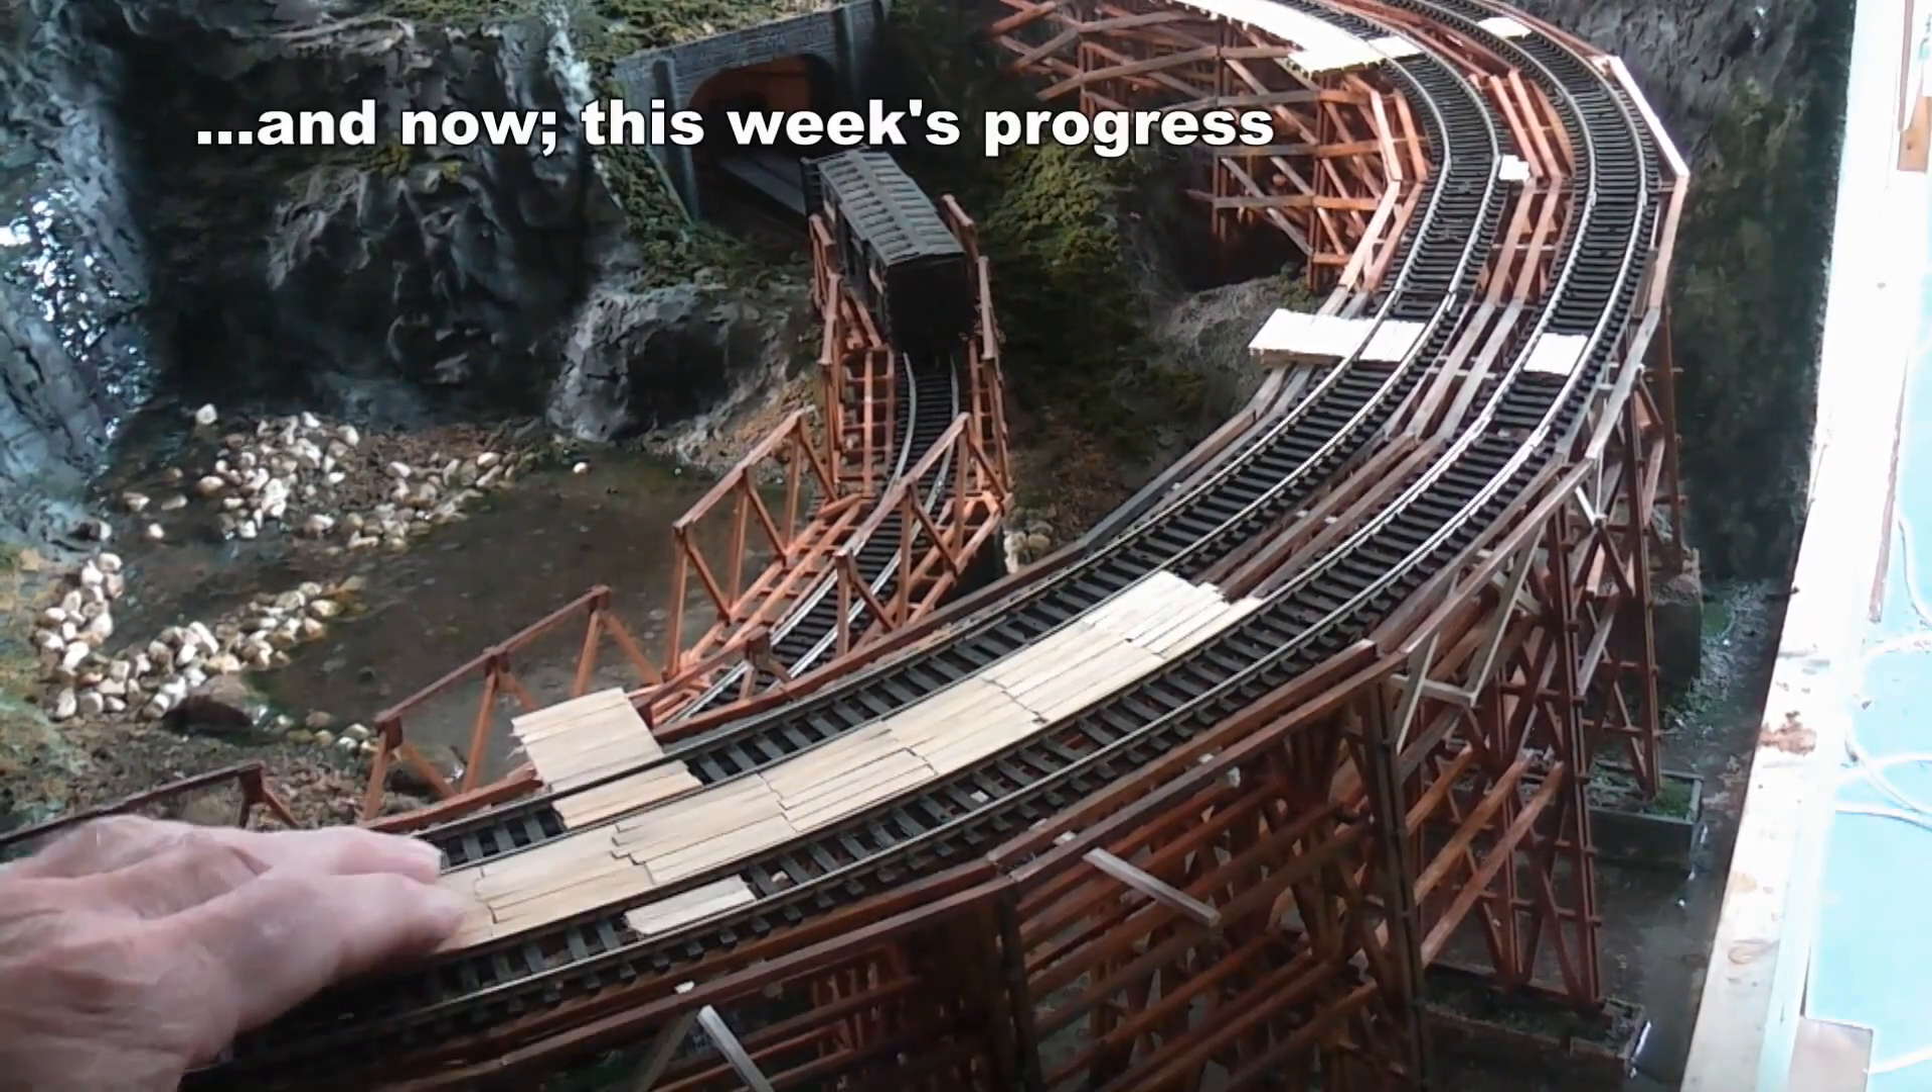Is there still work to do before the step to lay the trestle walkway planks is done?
Yes.